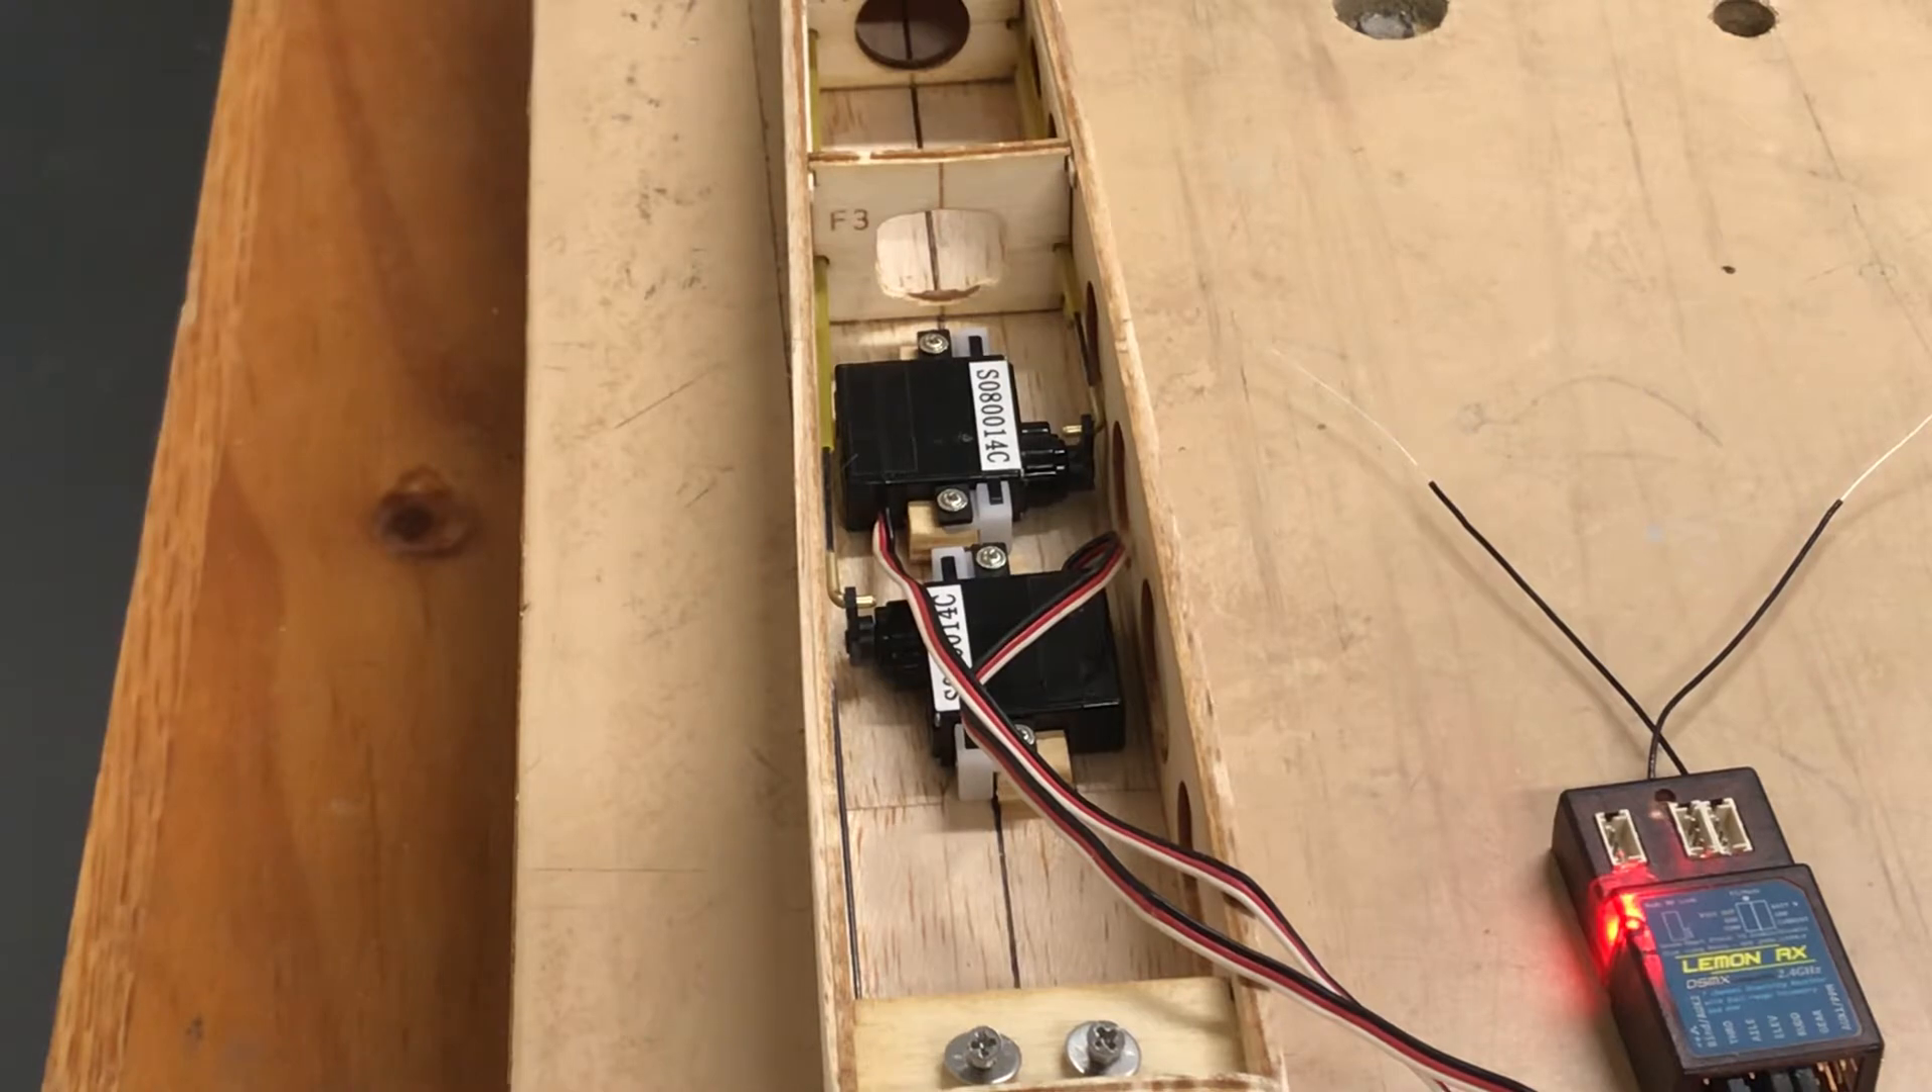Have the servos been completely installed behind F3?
Yes.